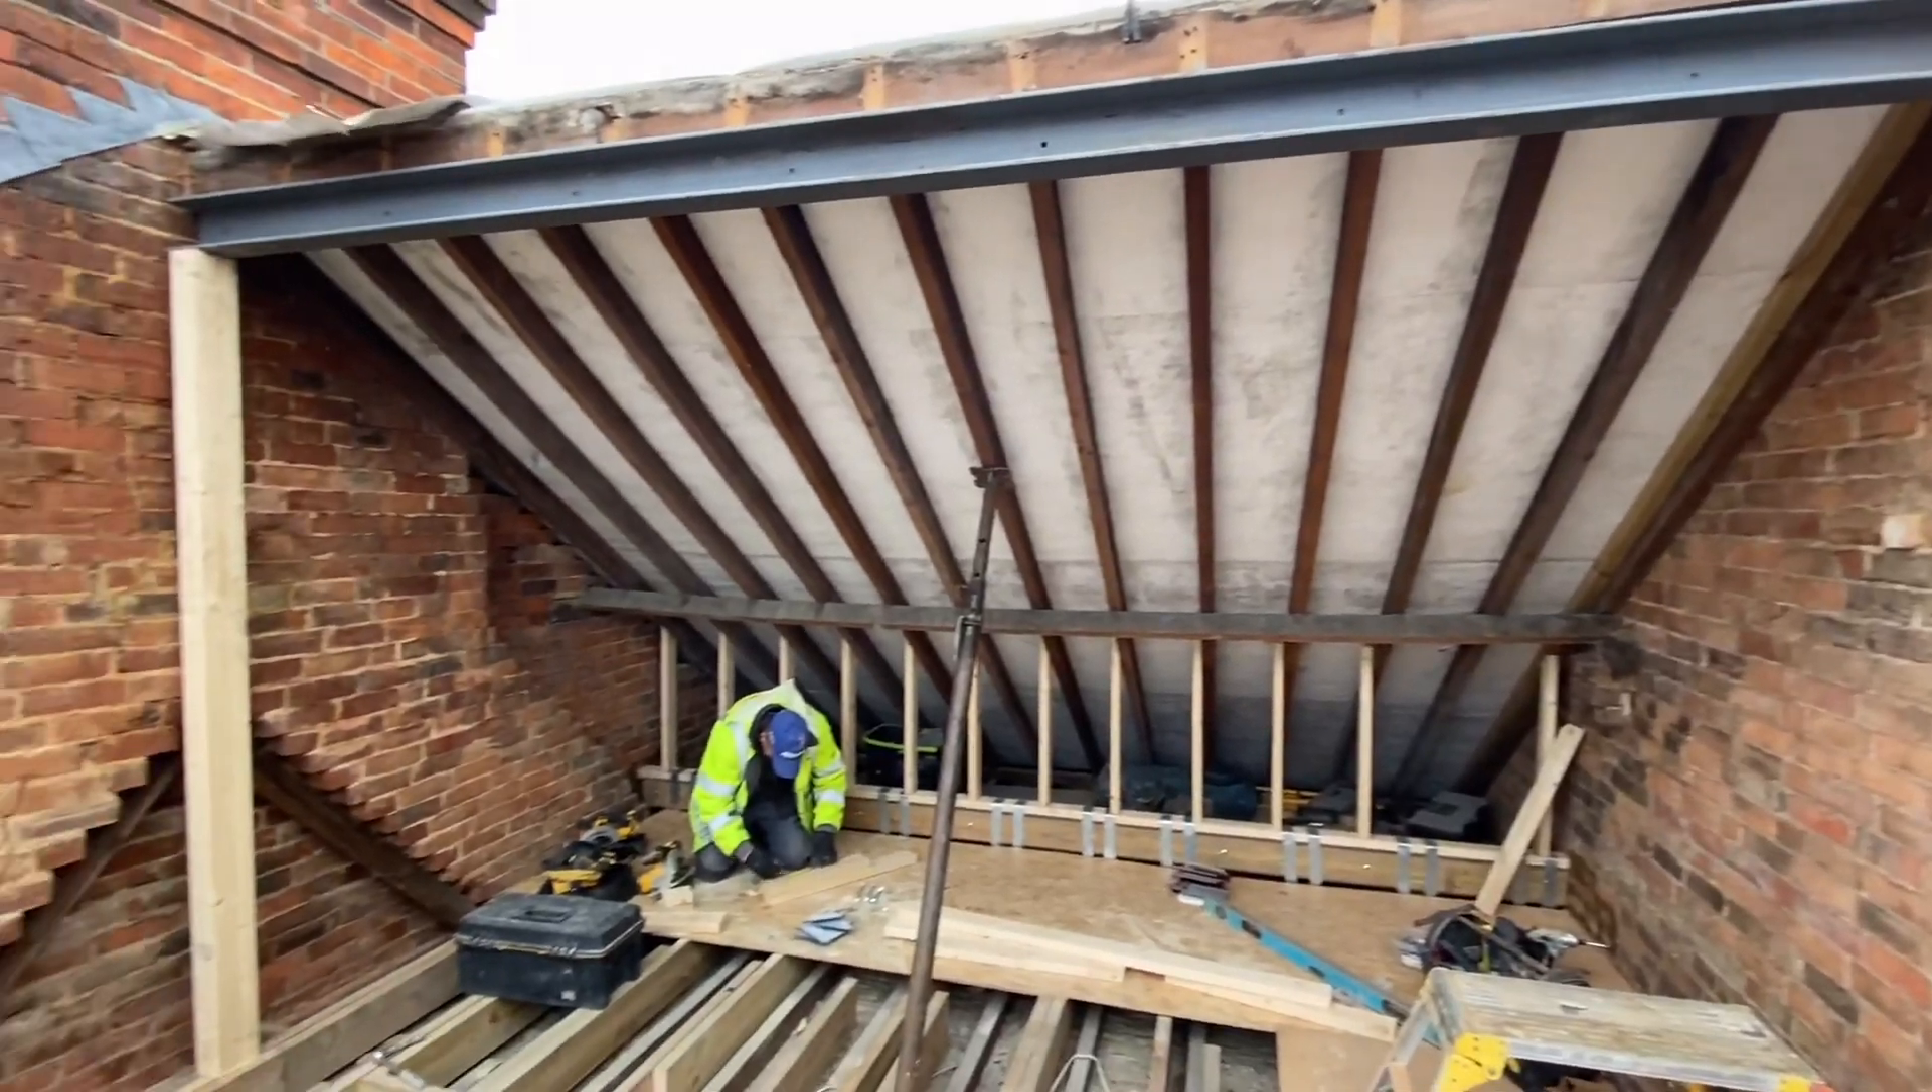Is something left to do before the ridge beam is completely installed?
No.